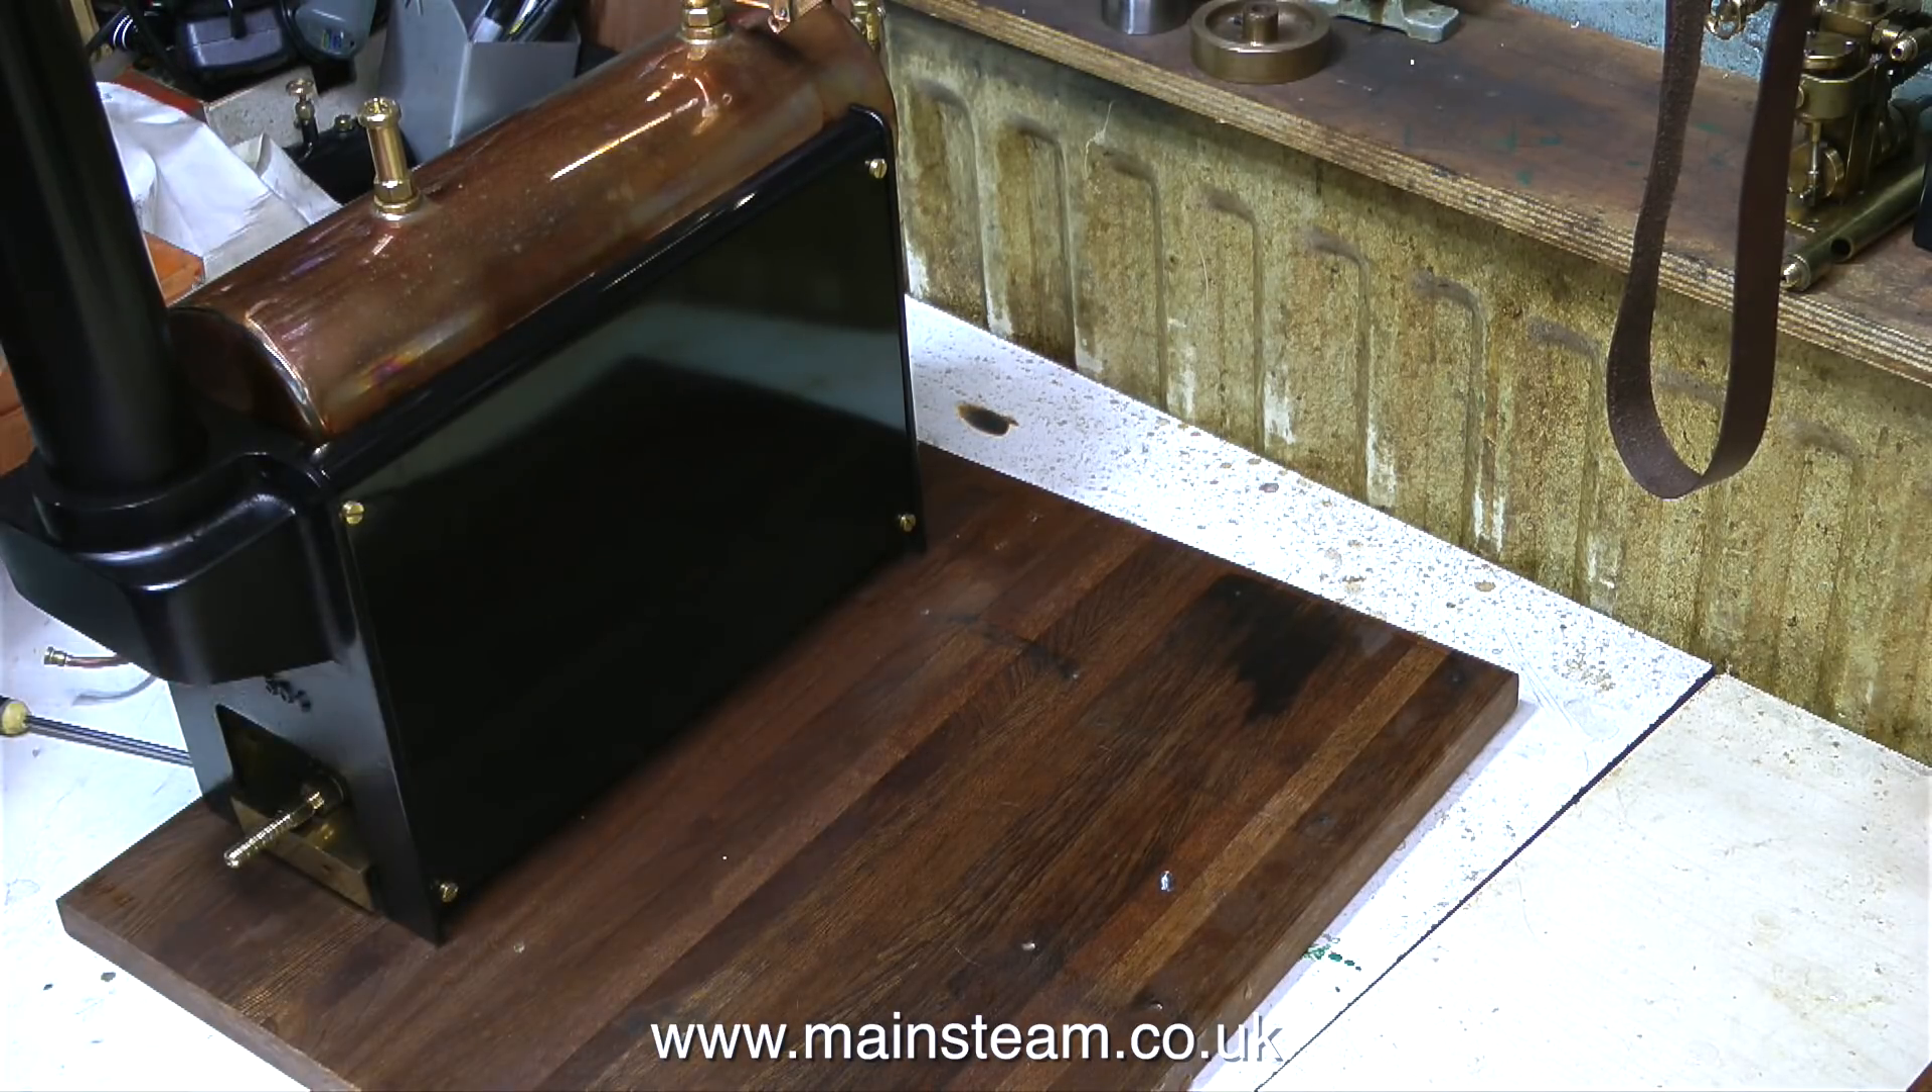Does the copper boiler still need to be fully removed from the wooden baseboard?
Yes.